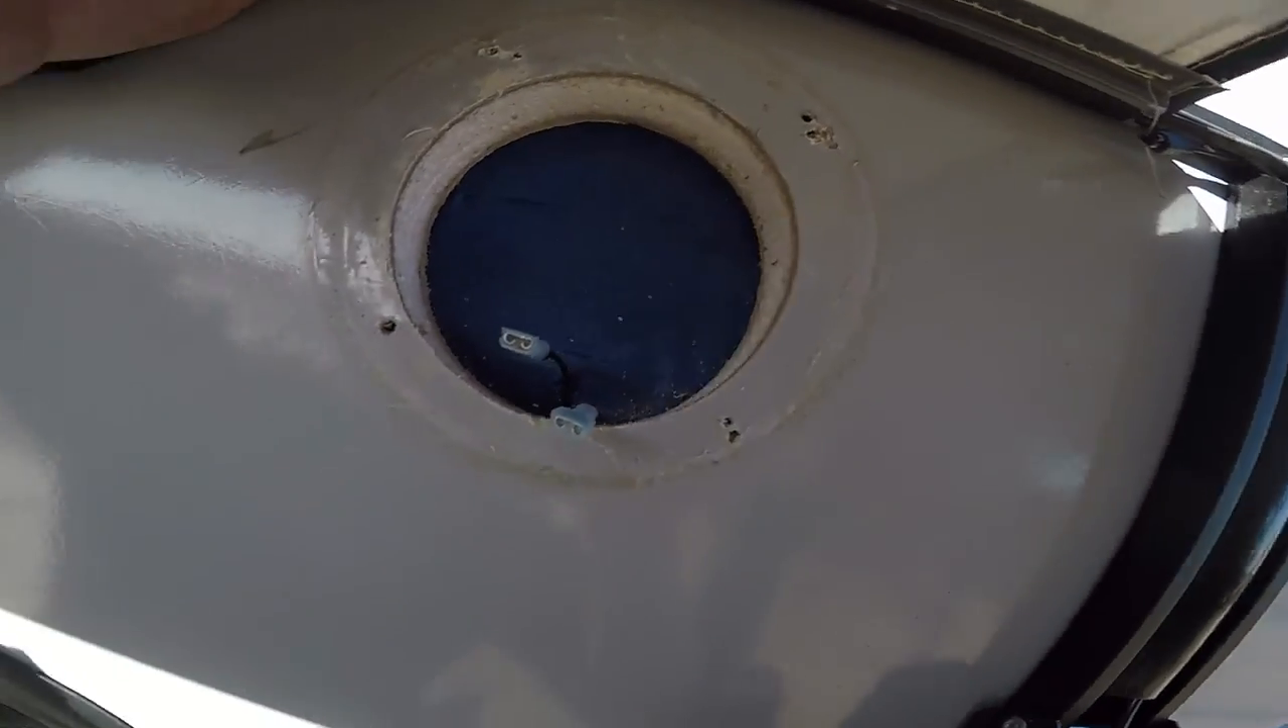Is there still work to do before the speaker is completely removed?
No.